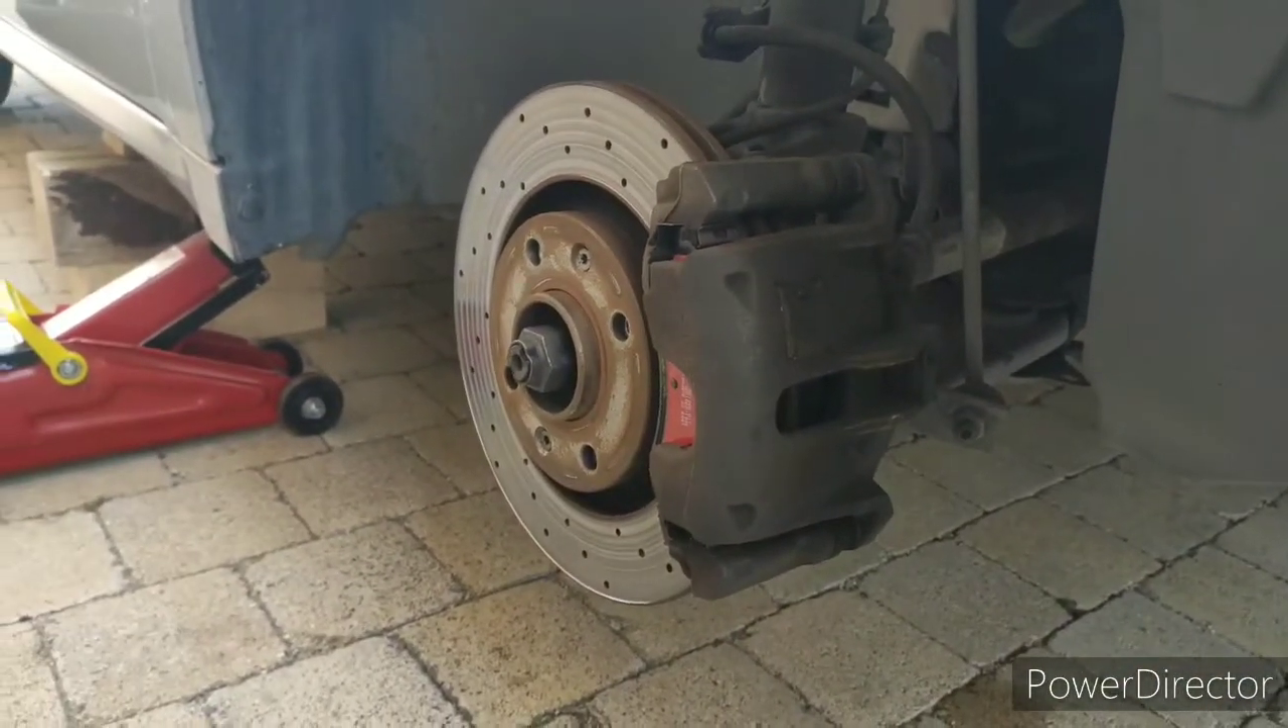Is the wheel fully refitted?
No.